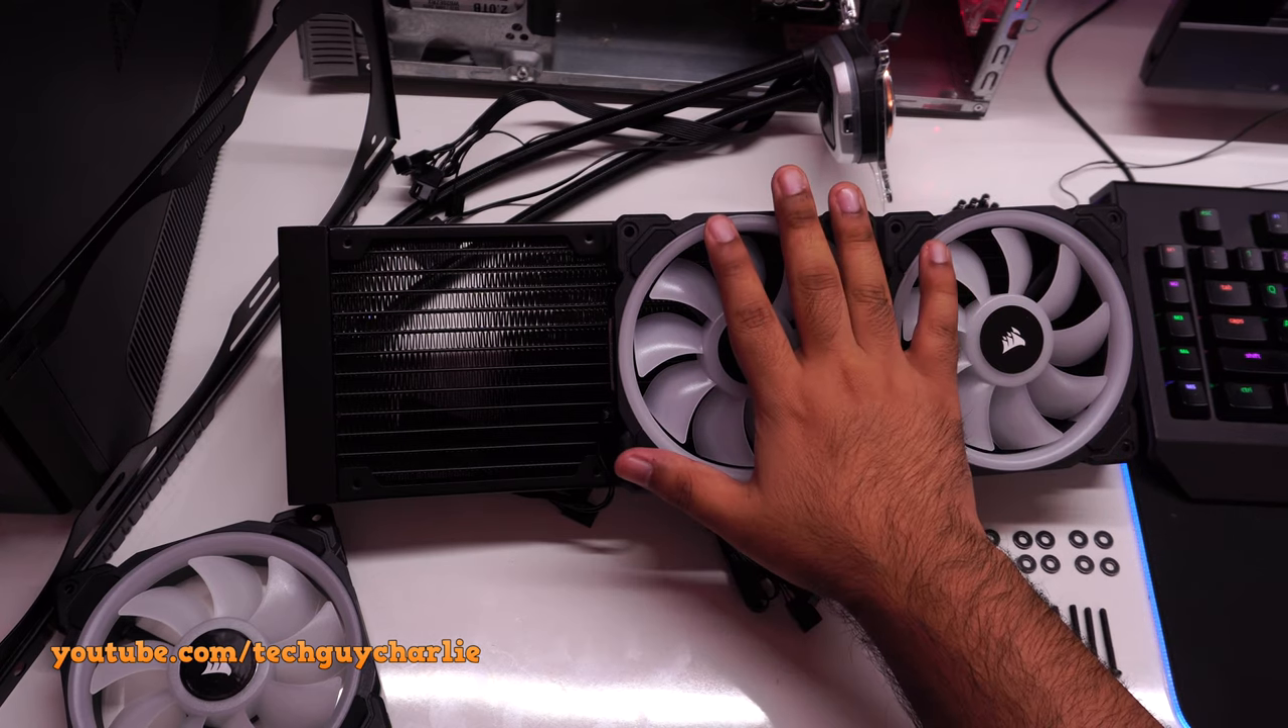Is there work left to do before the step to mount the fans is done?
Yes.